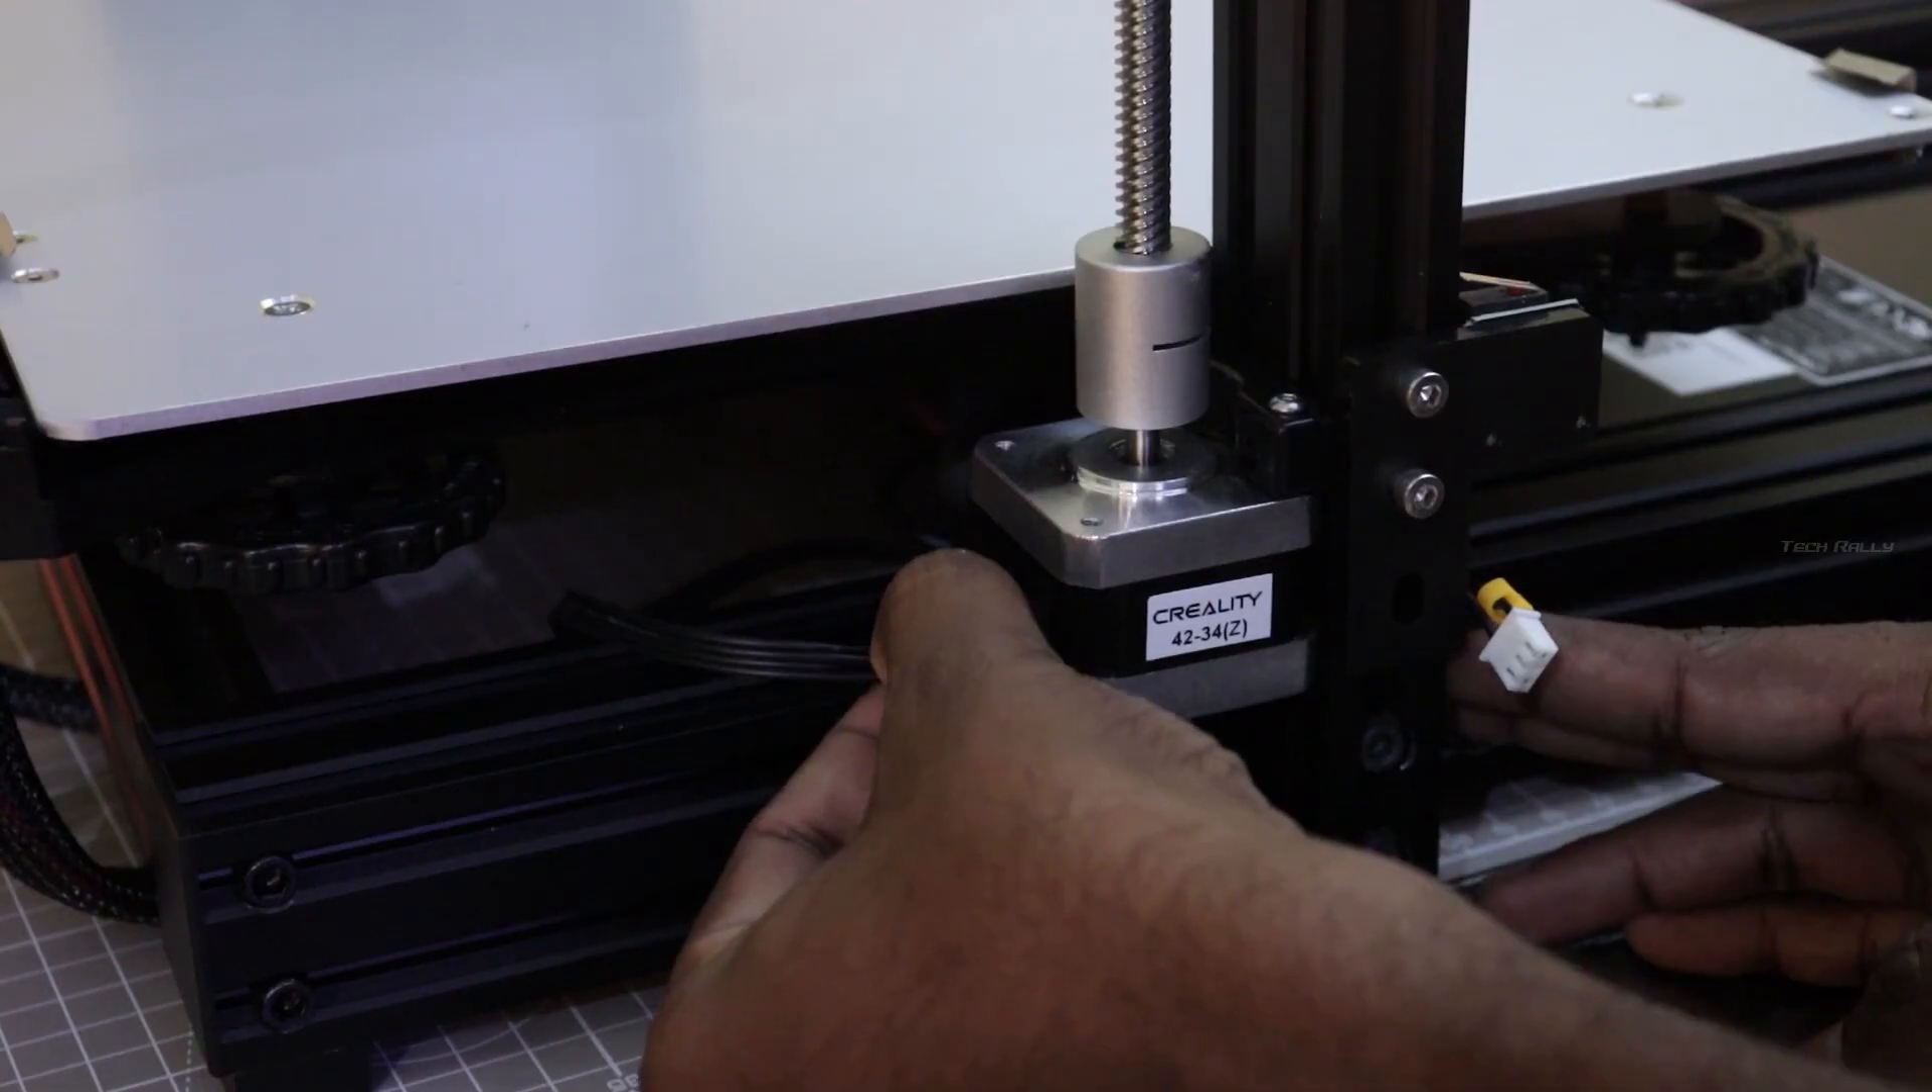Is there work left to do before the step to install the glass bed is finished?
Yes.